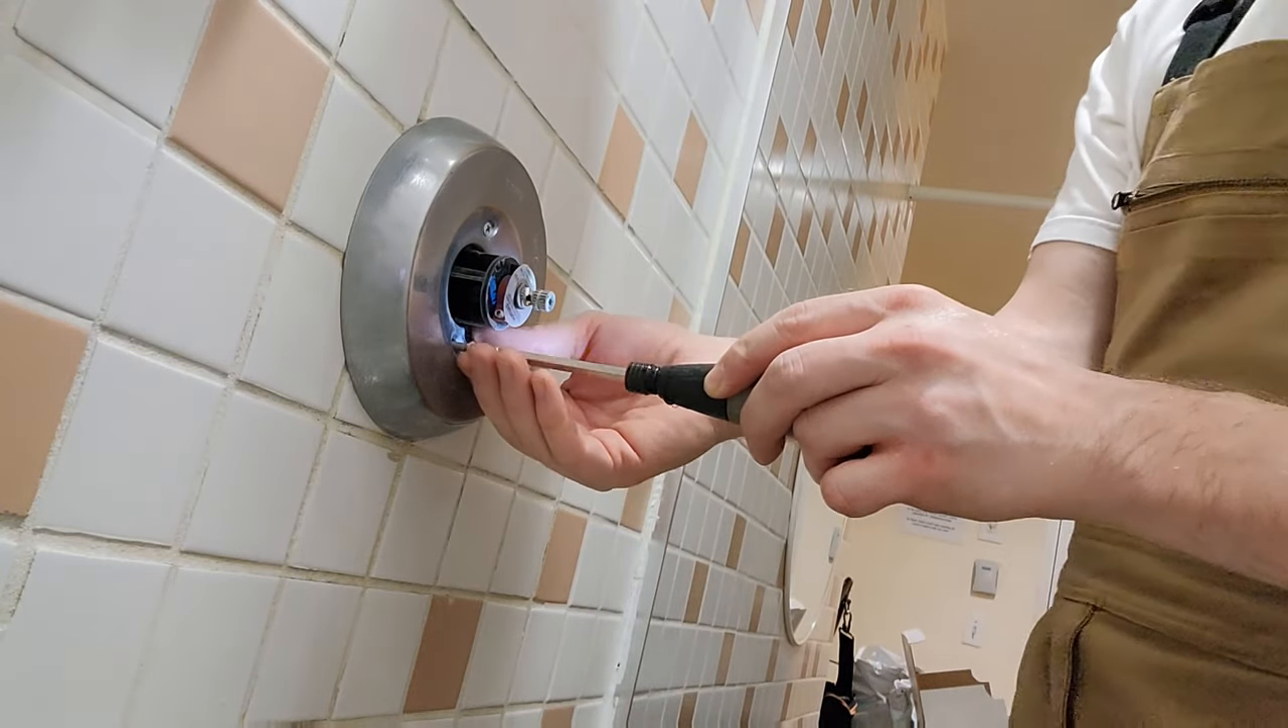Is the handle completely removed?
Yes.